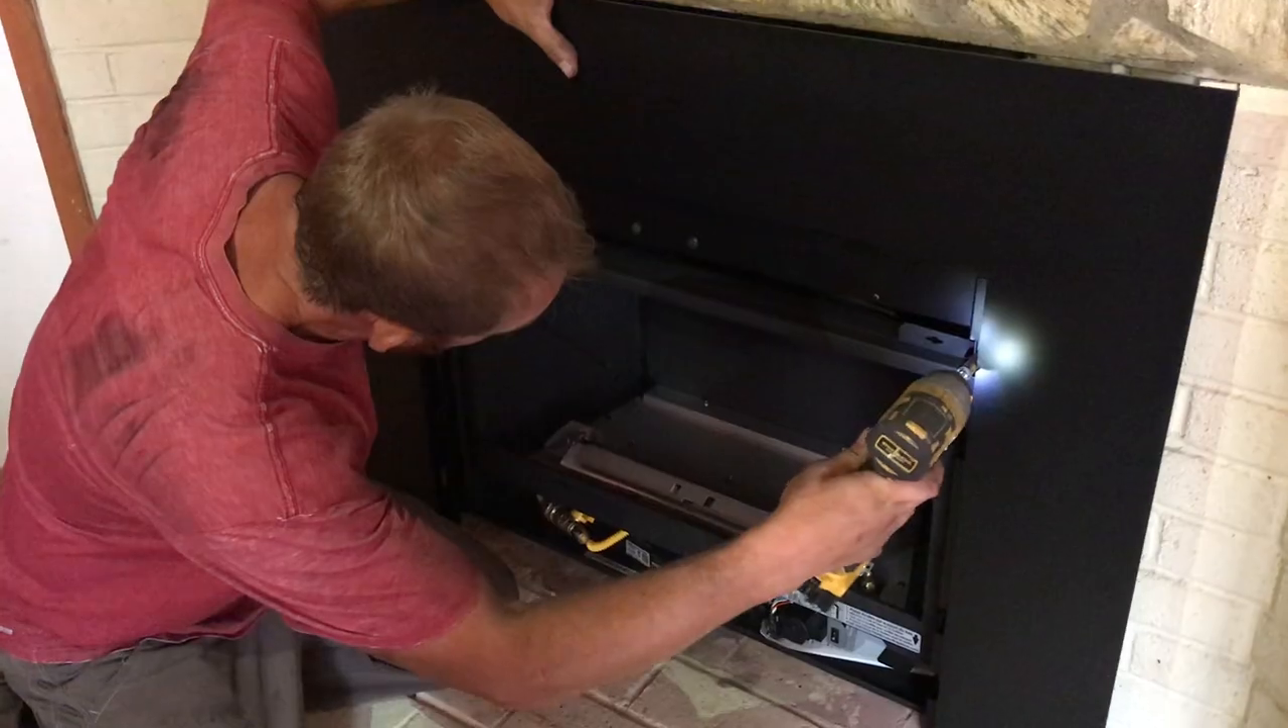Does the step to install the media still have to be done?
Yes.